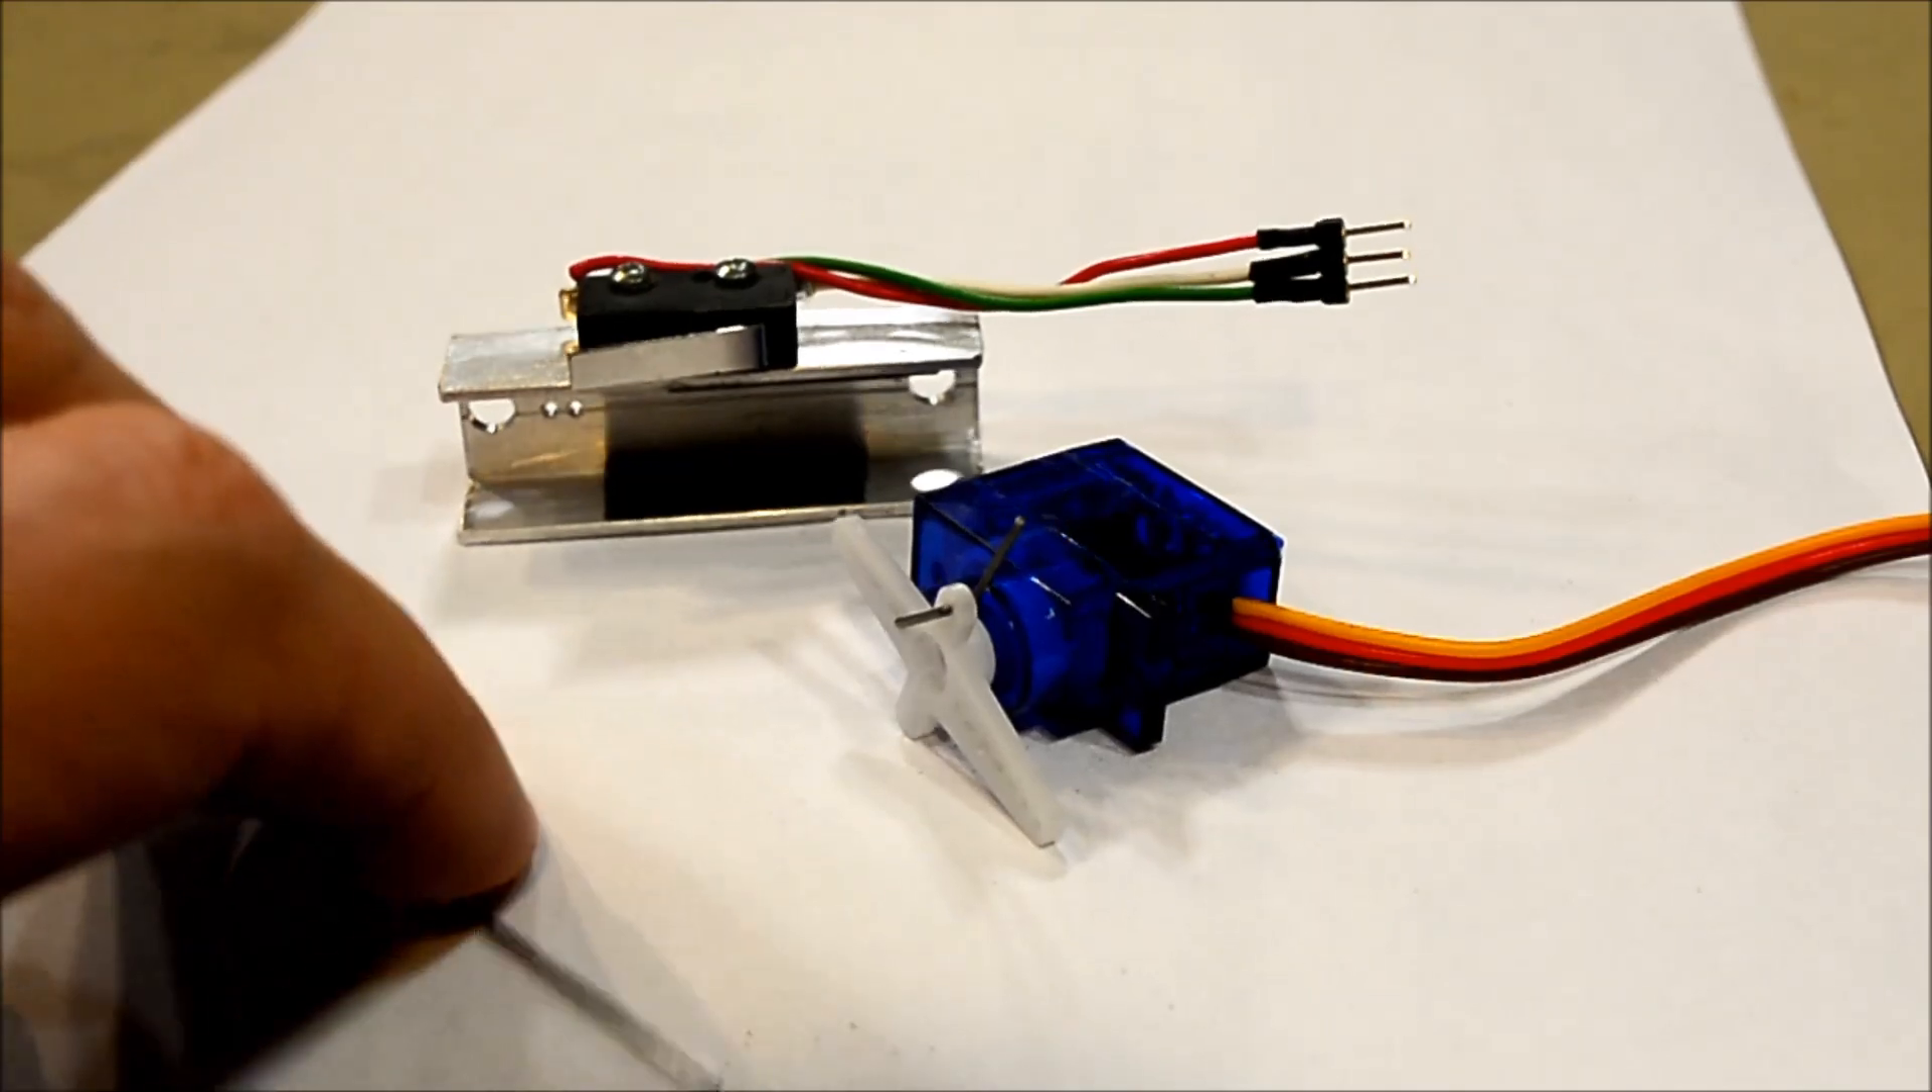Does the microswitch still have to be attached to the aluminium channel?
No.